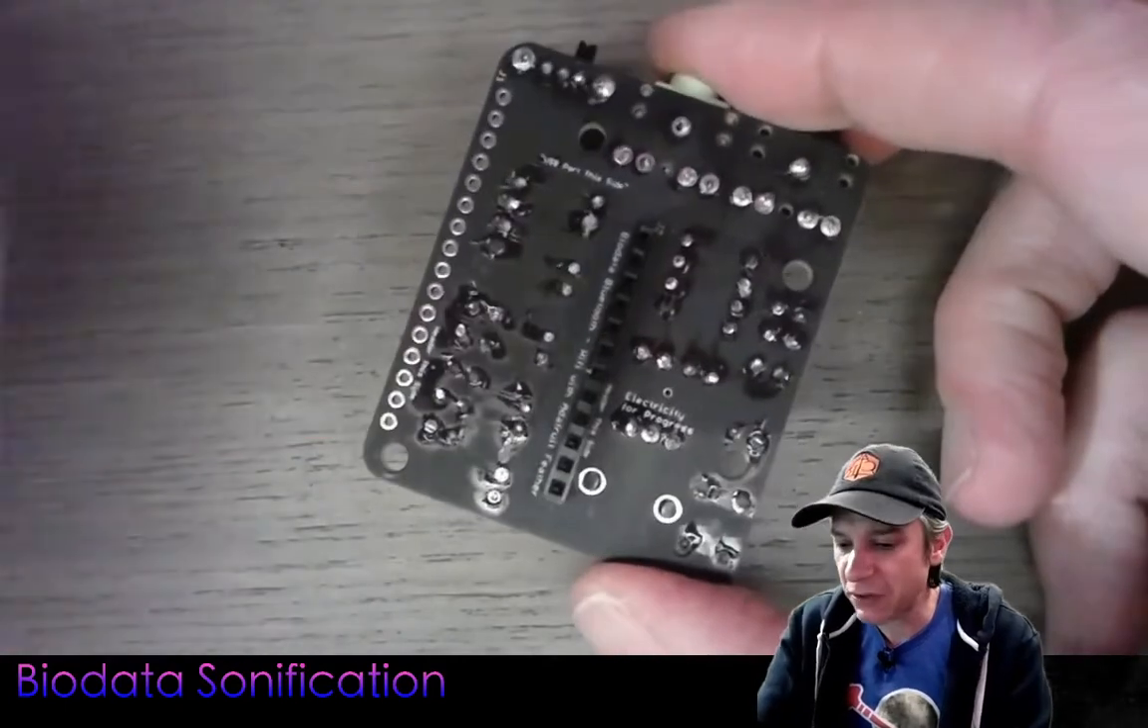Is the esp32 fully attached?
No.